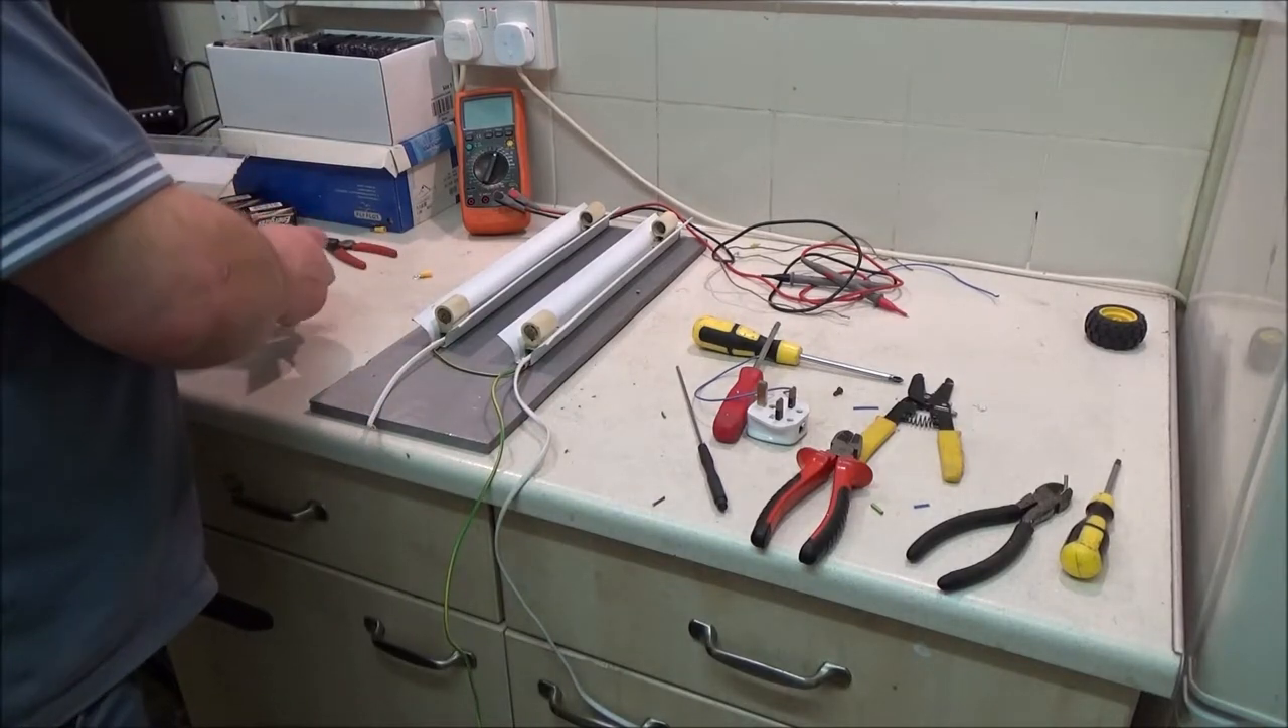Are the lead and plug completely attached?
No.